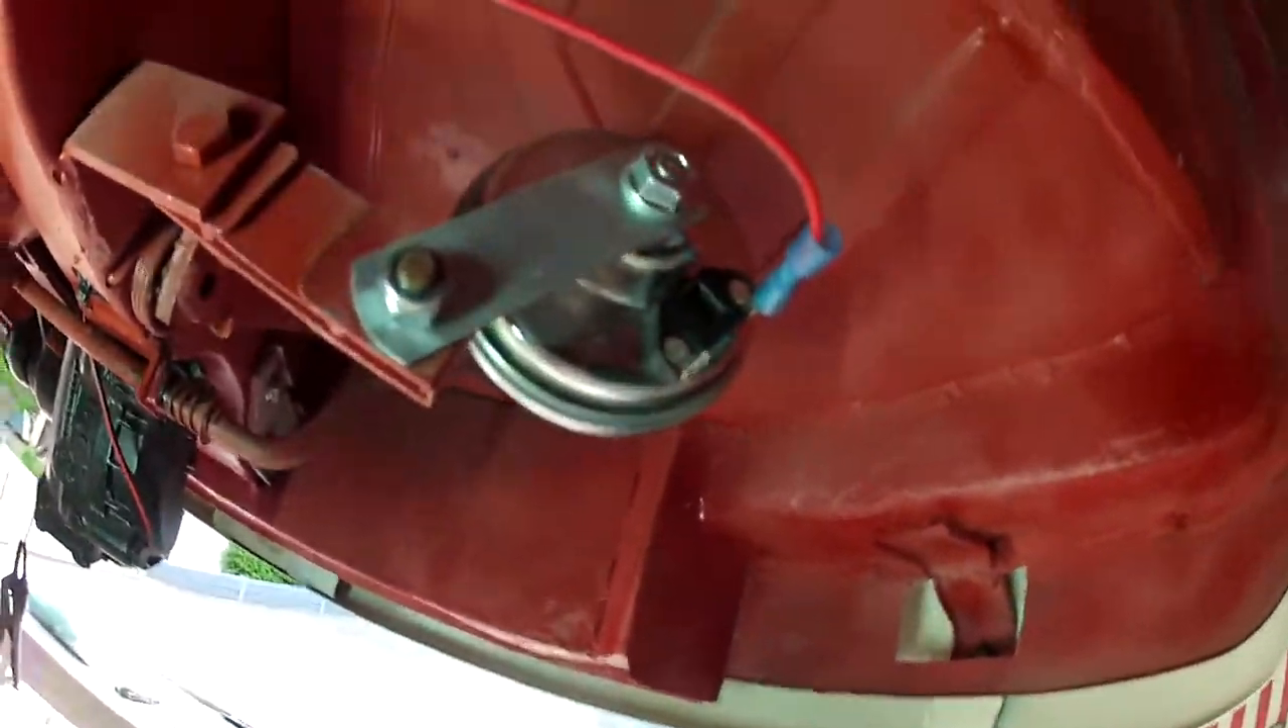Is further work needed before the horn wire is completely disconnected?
Yes.